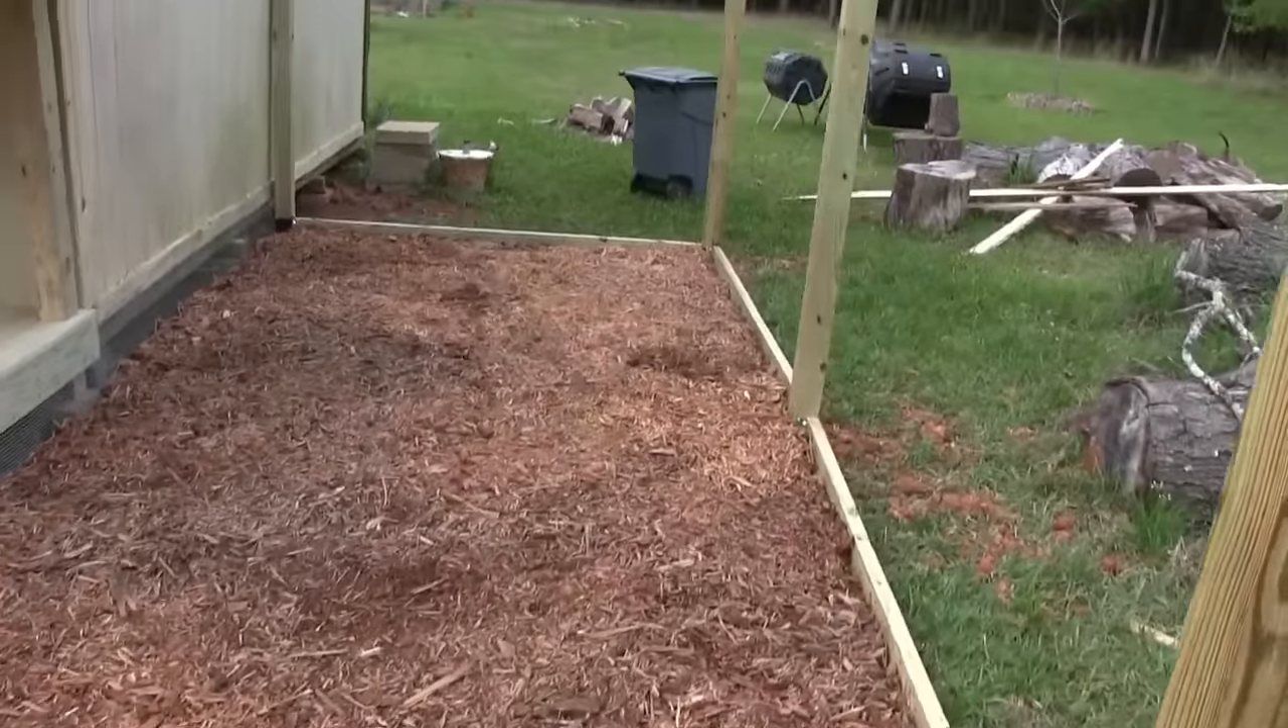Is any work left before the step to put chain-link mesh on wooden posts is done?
Yes.